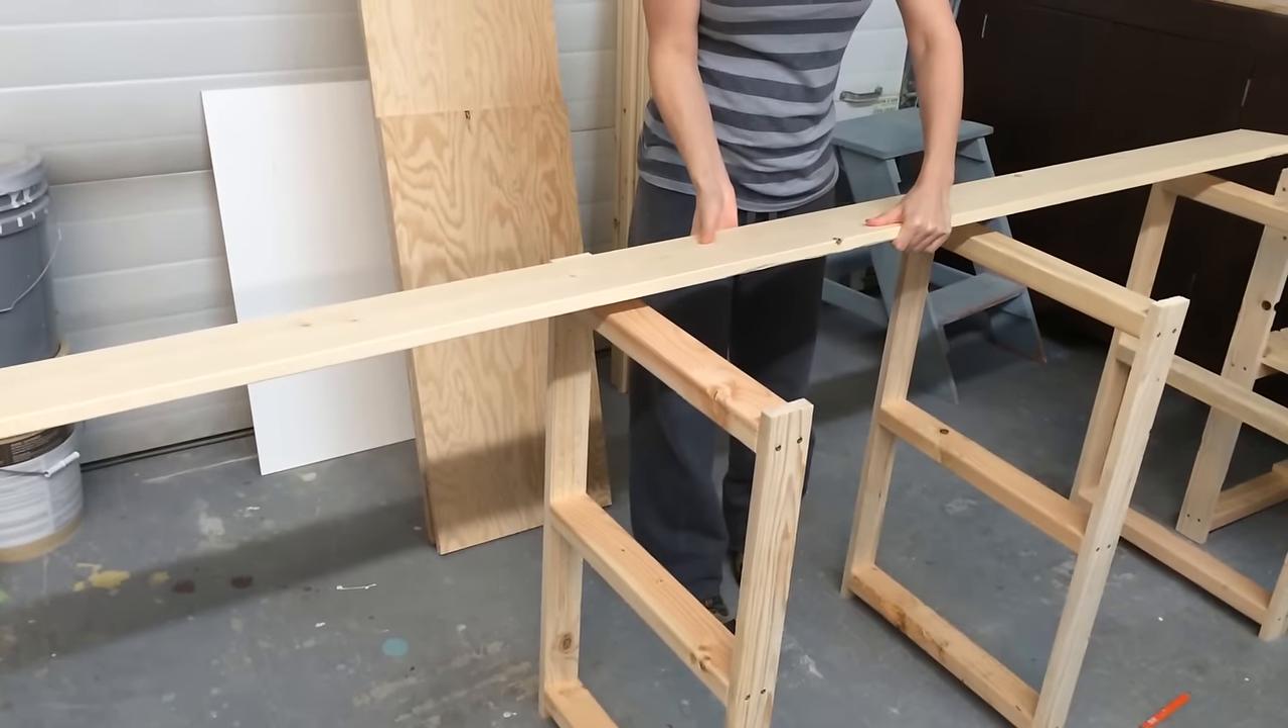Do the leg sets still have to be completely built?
No.